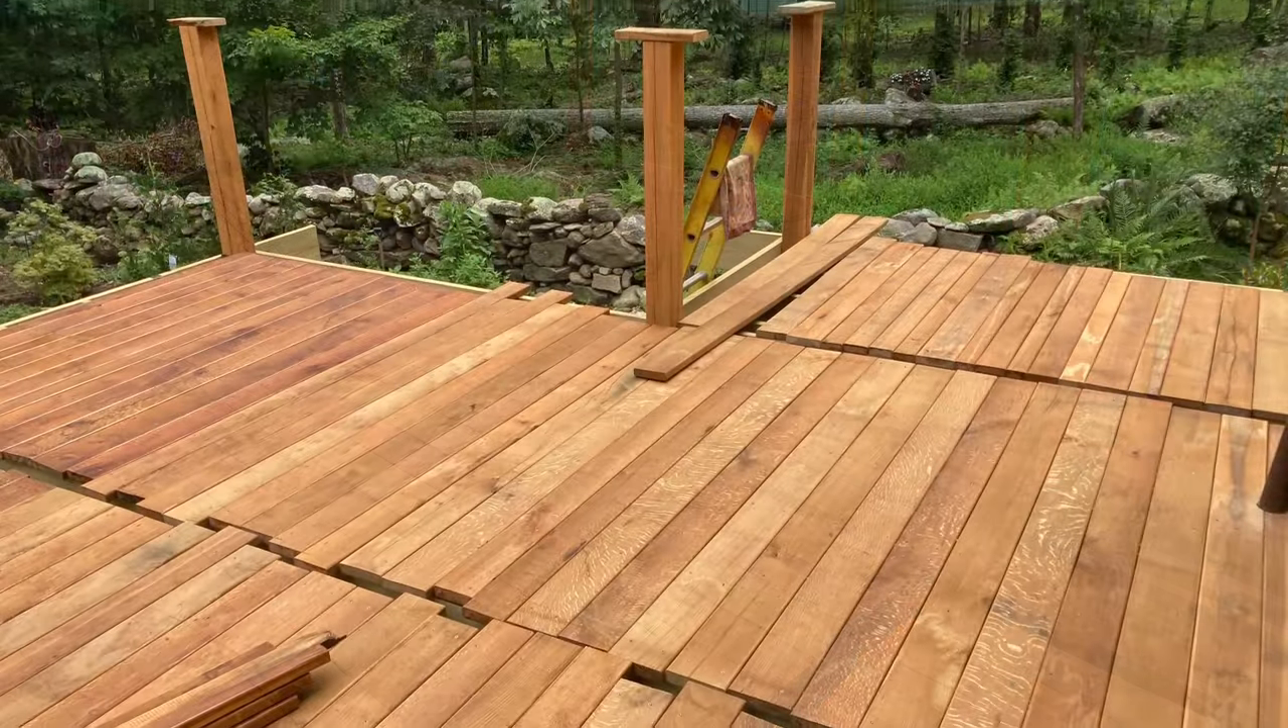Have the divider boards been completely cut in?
No.